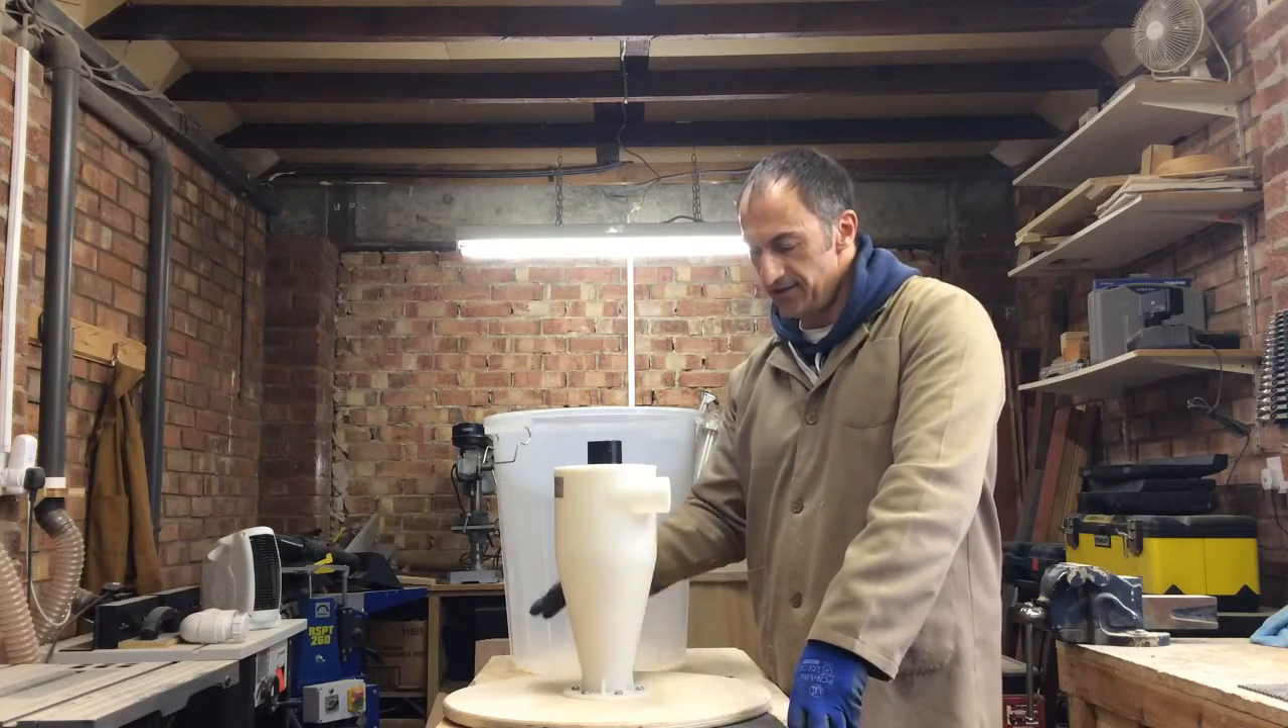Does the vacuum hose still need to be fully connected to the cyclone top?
Yes.